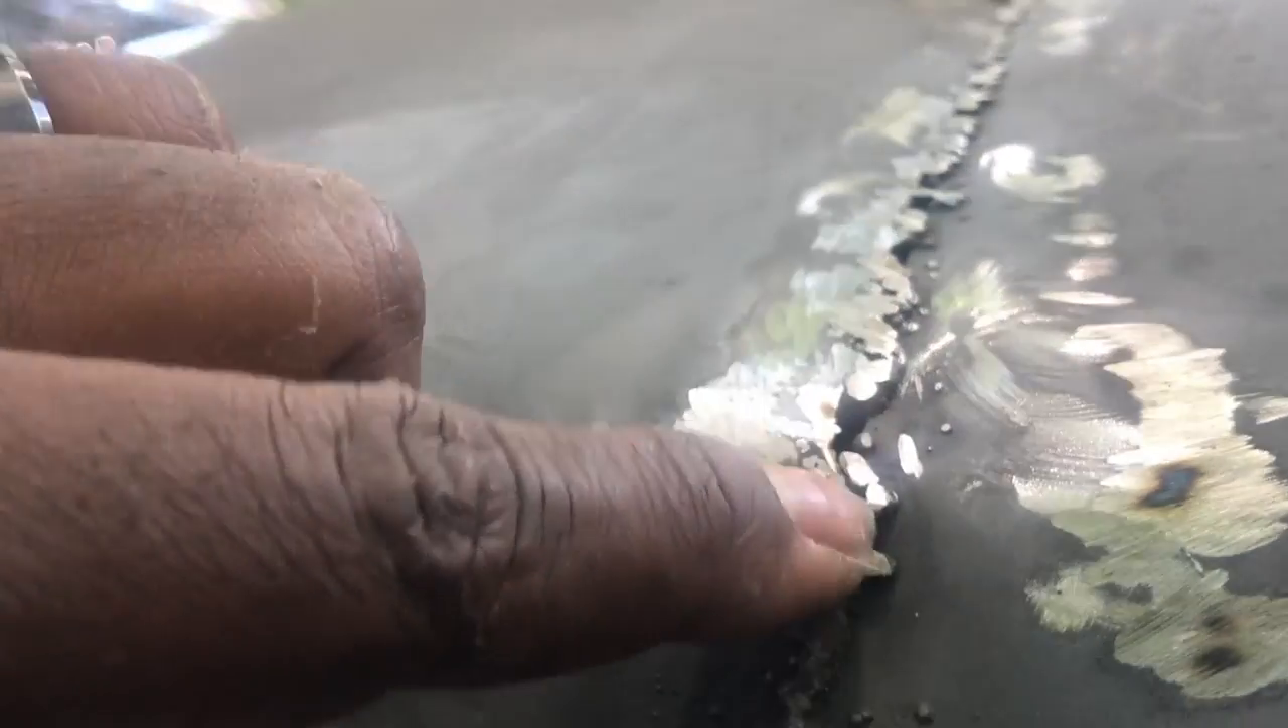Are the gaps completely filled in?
No.